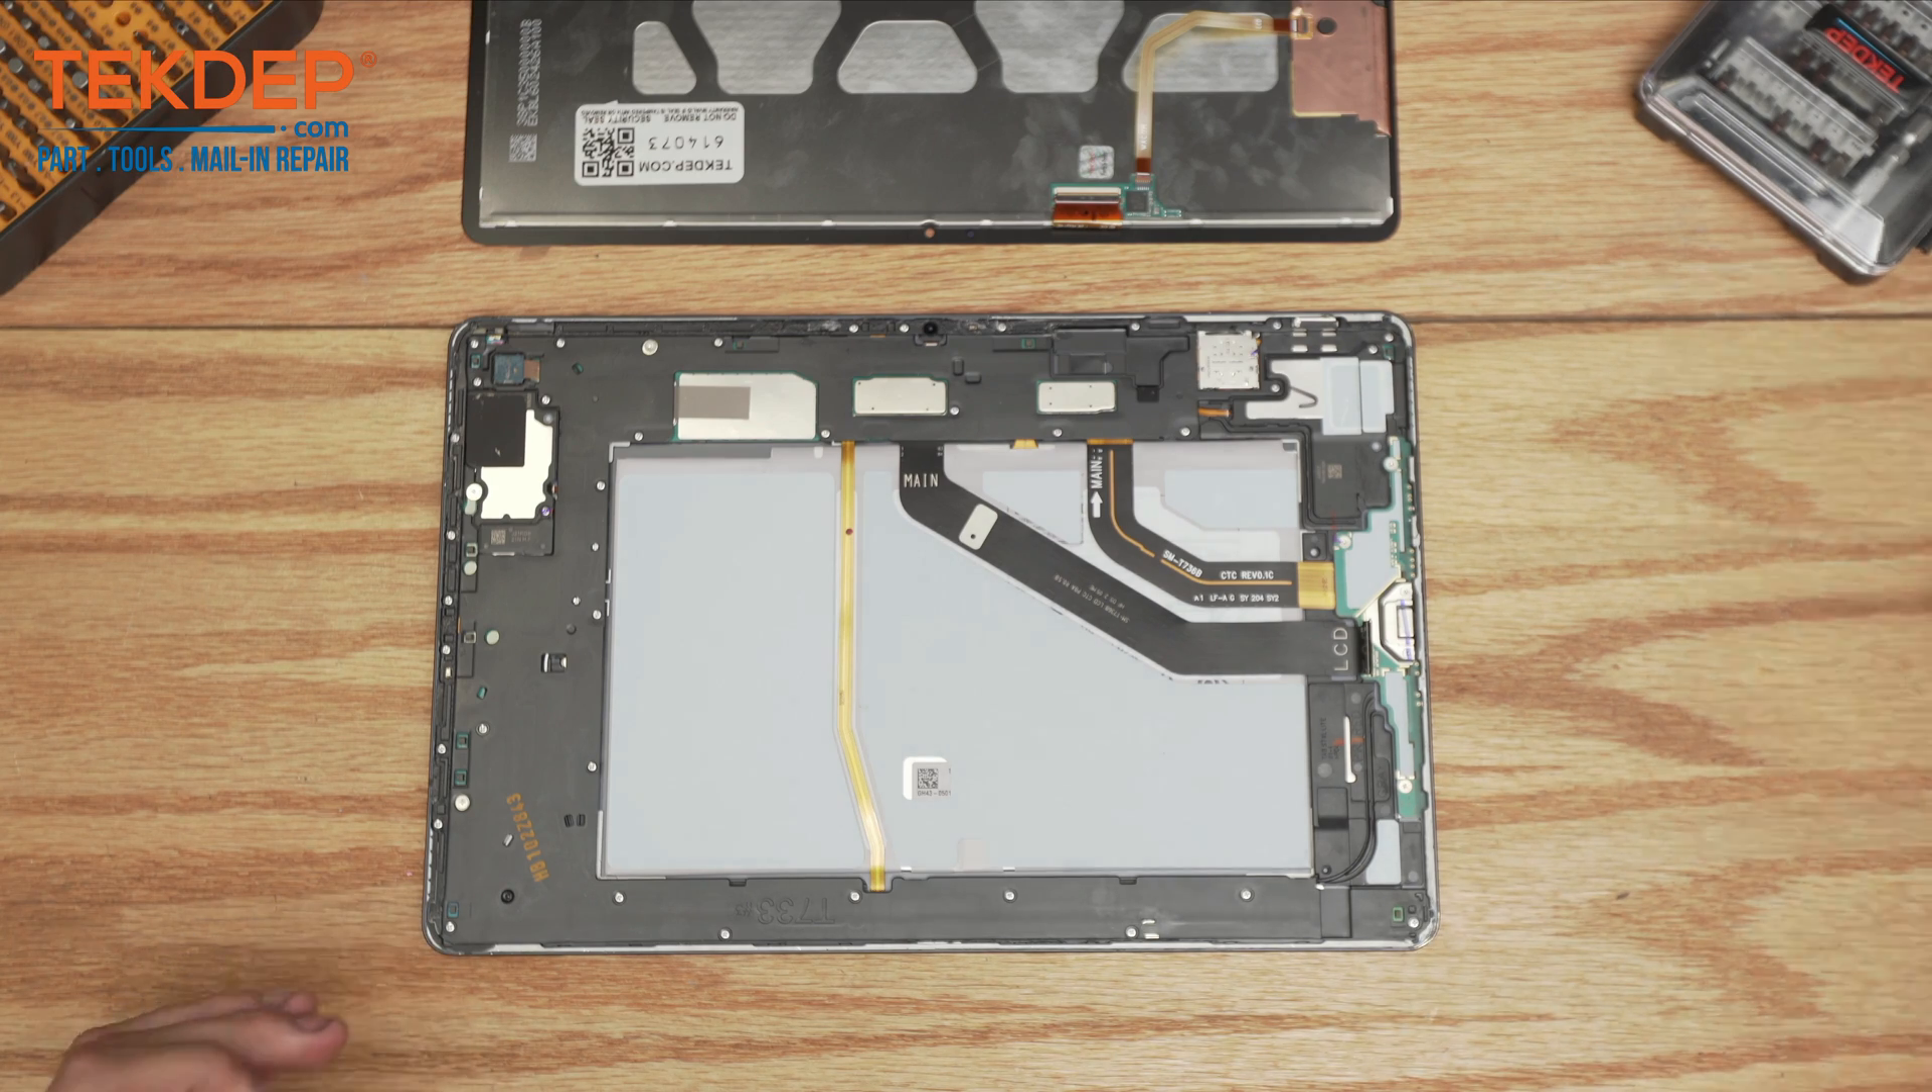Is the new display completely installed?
No.